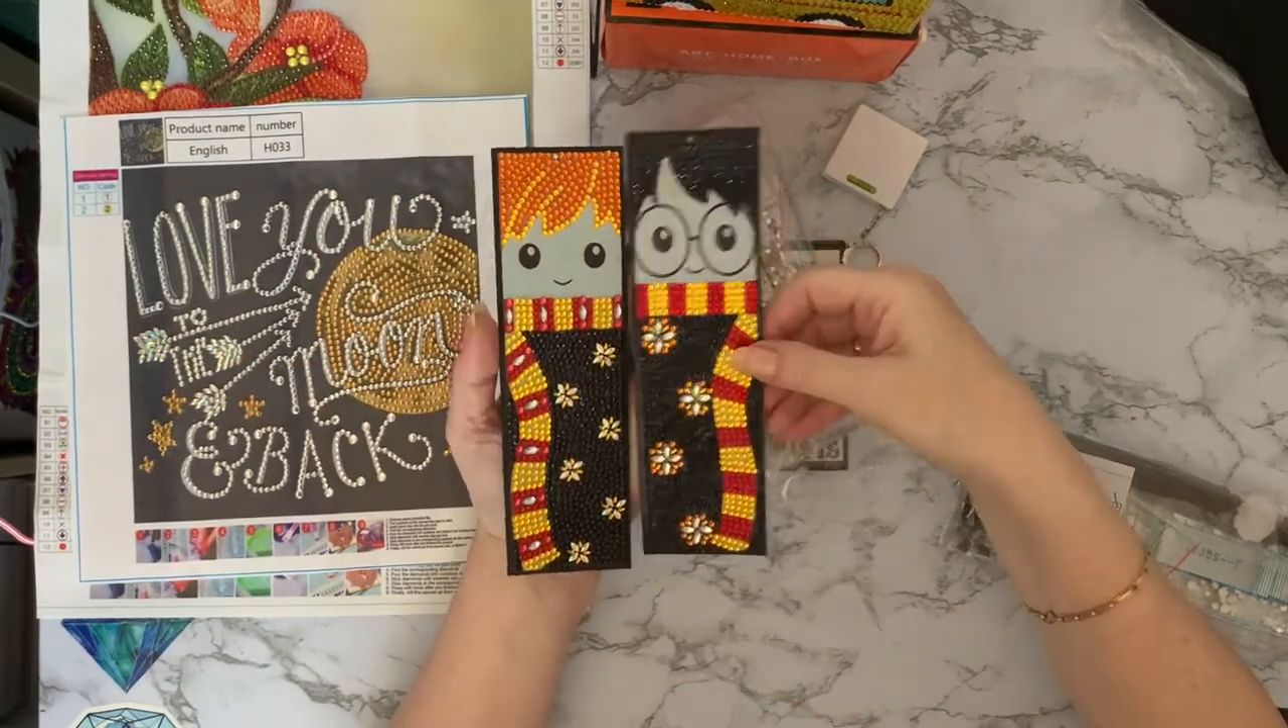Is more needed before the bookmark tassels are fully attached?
Yes.